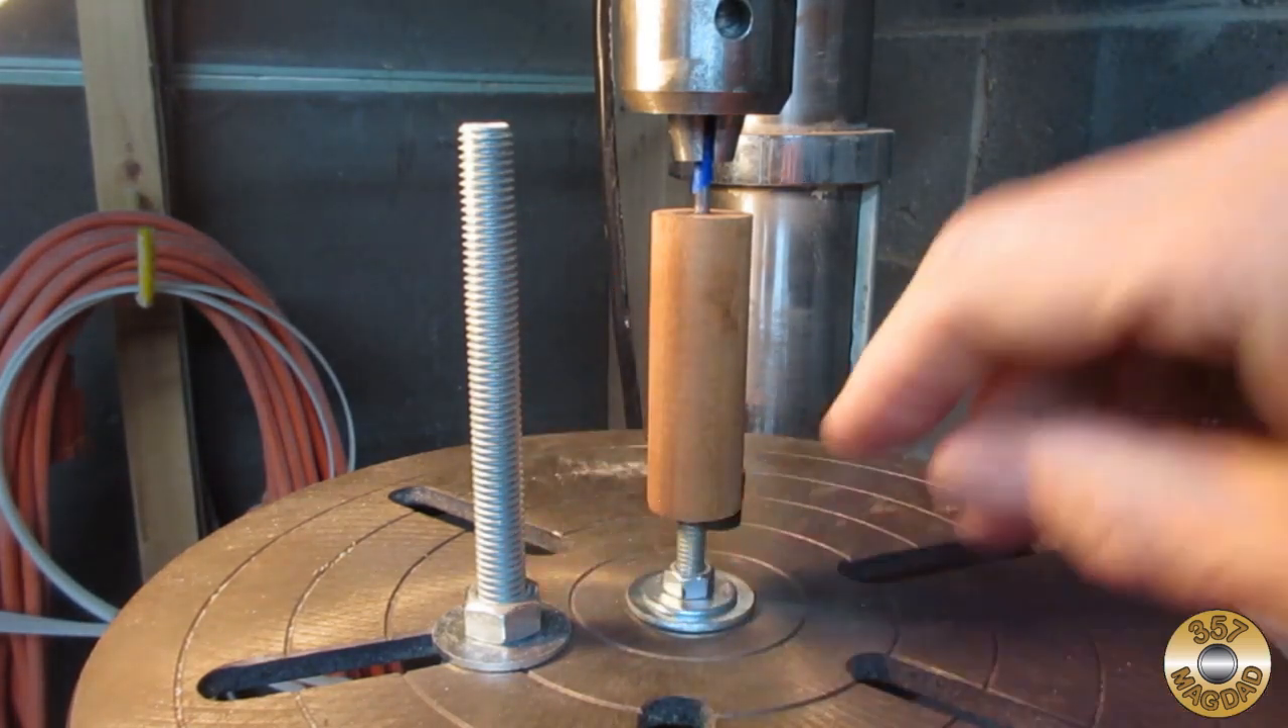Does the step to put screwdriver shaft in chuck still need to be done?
No.